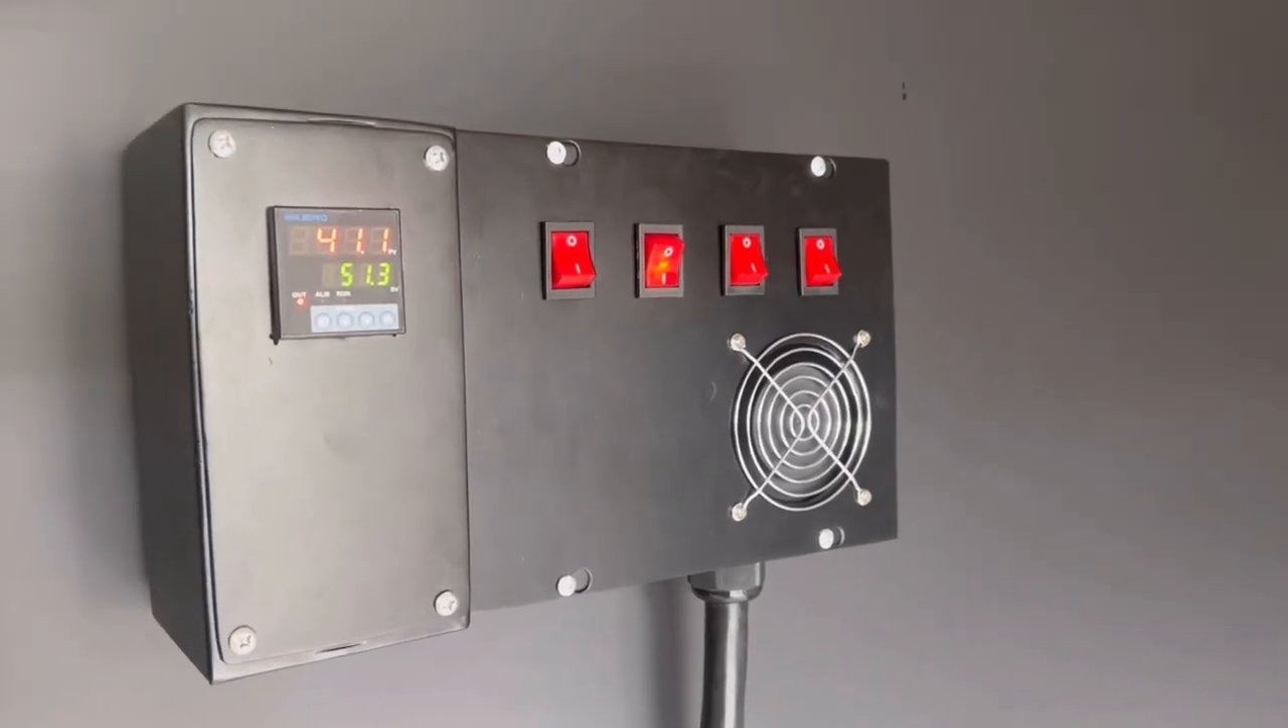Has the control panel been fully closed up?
Yes.